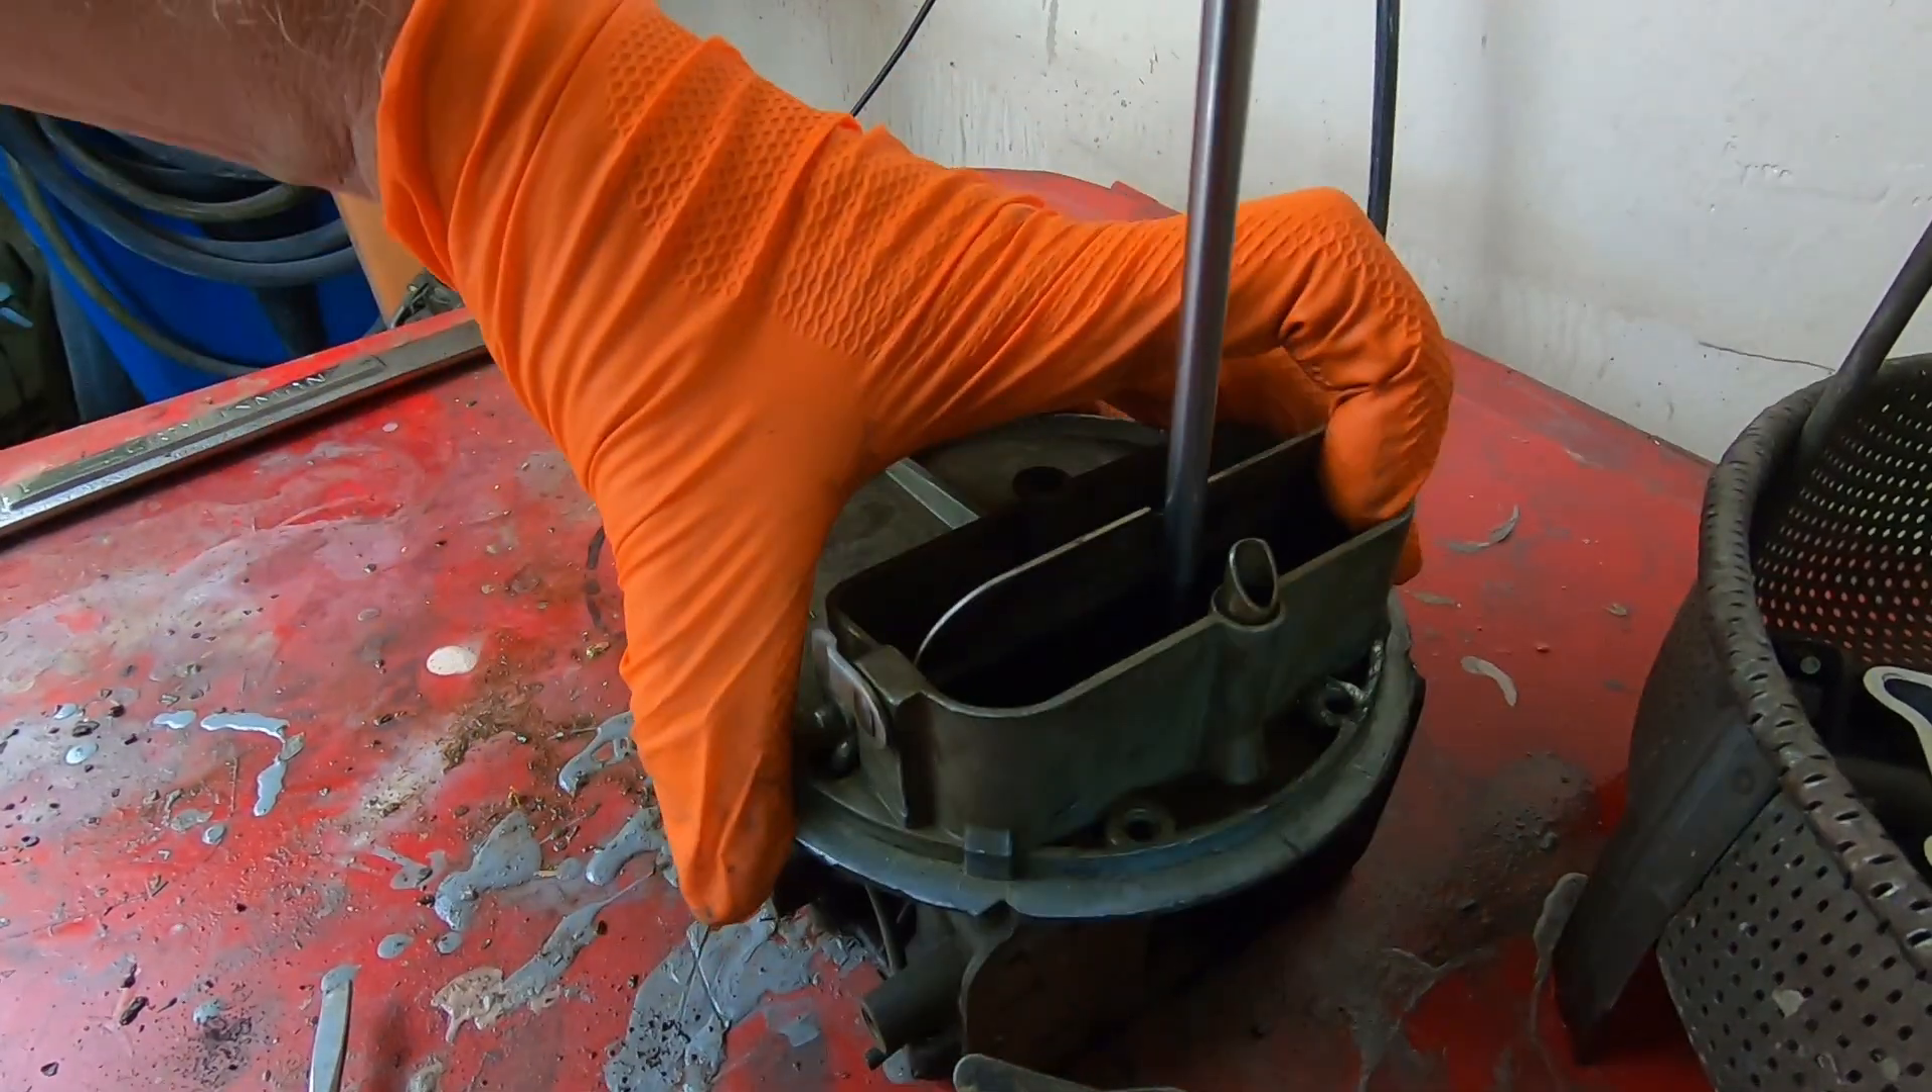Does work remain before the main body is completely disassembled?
Yes.